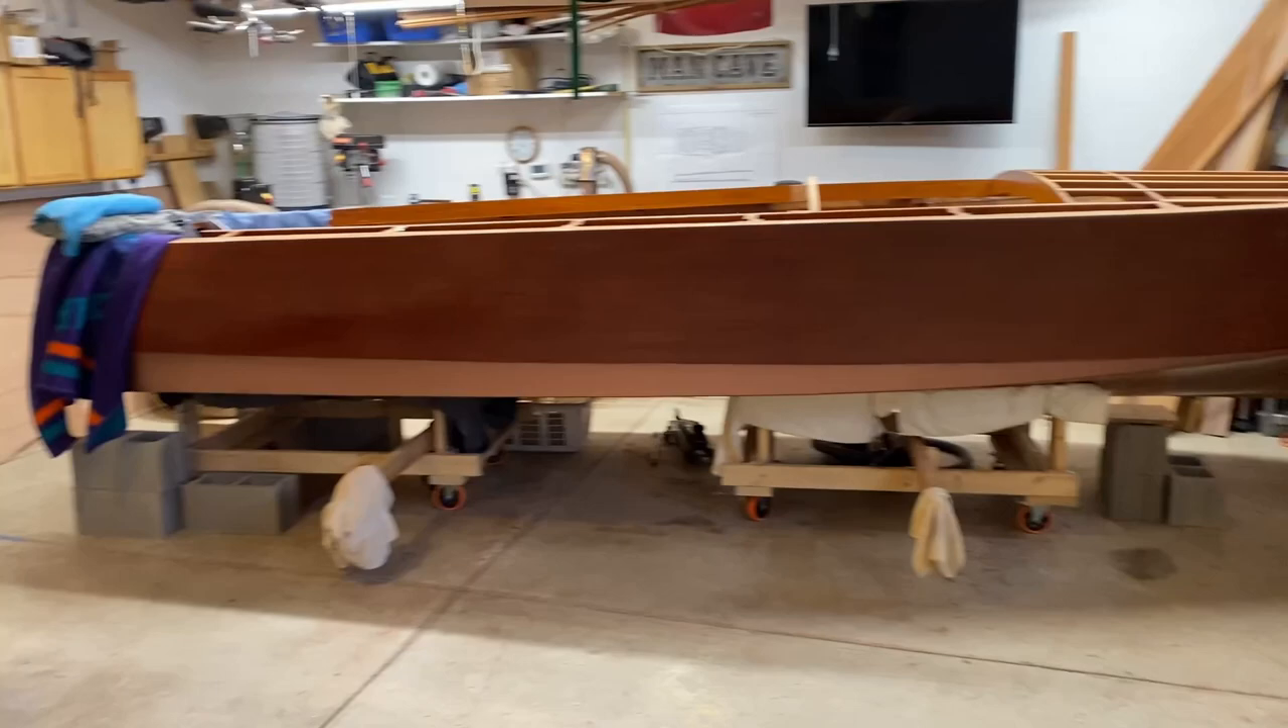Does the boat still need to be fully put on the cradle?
No.